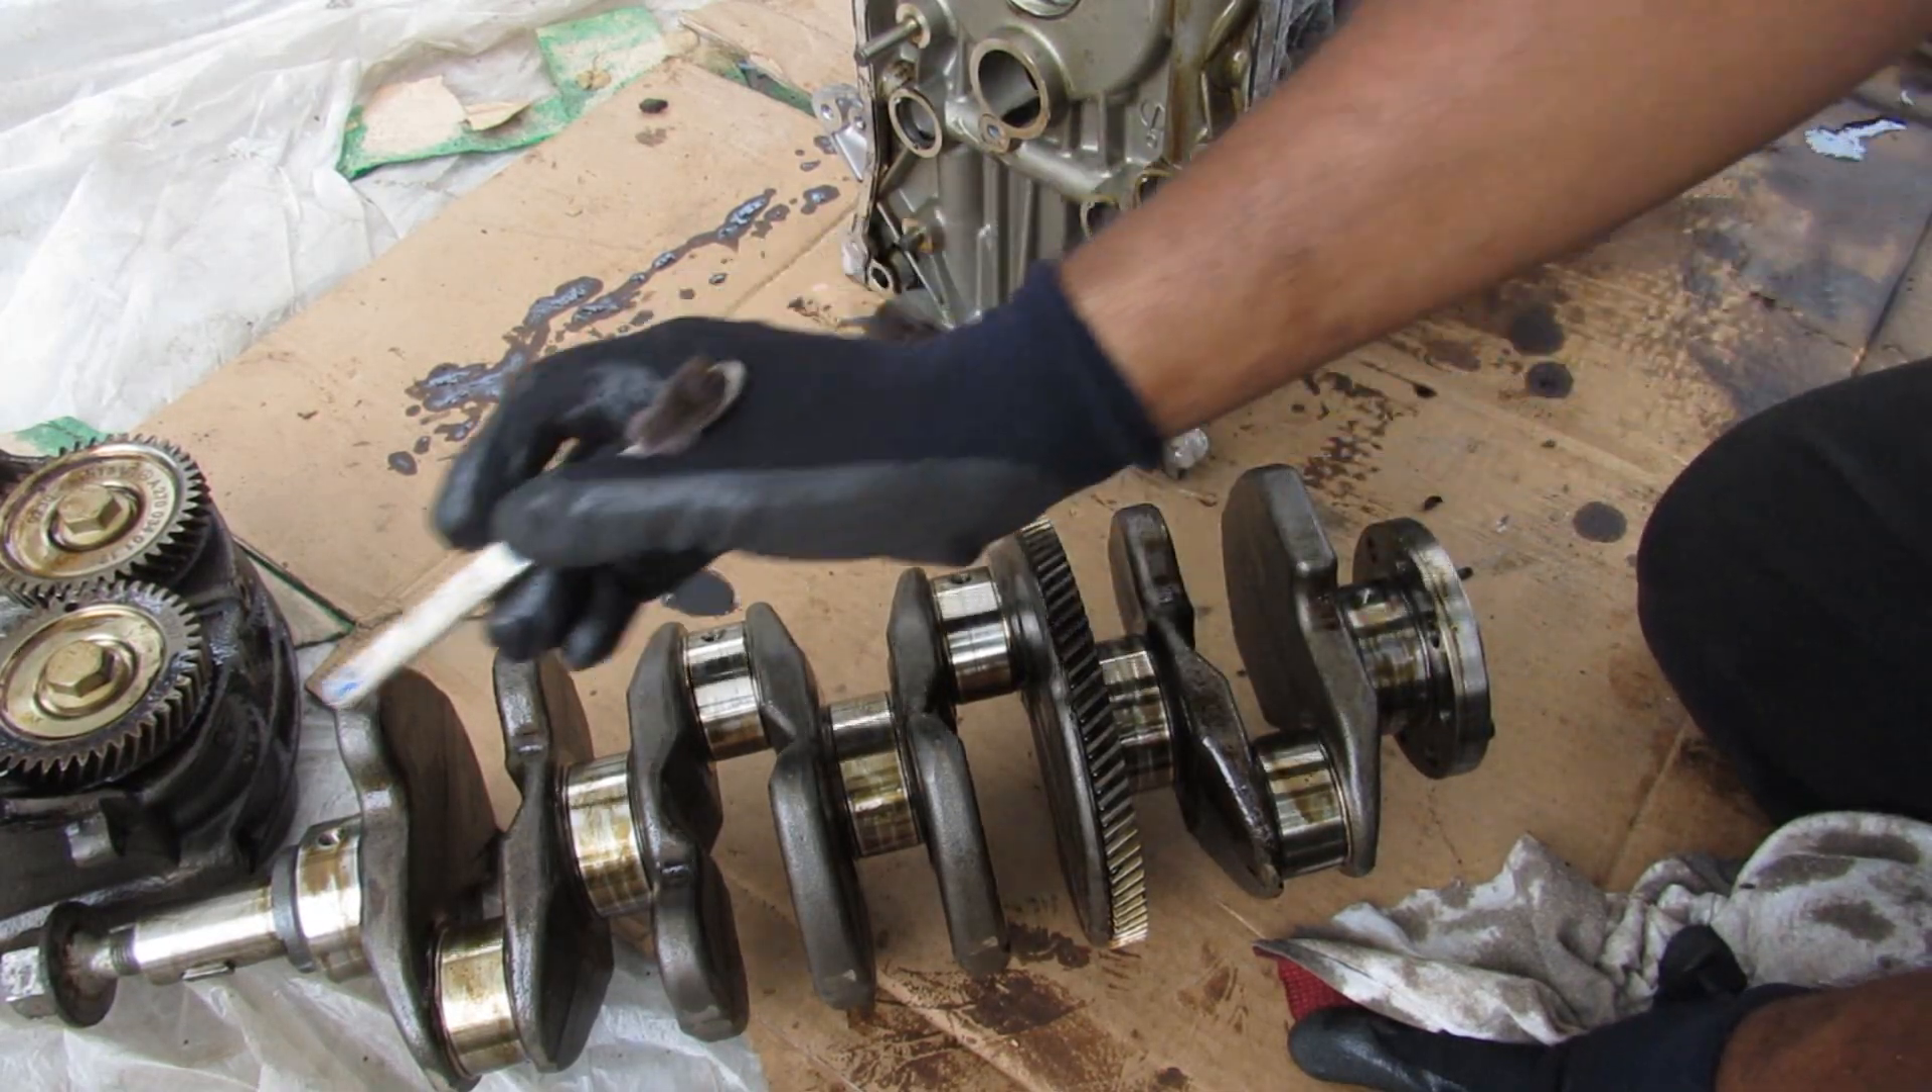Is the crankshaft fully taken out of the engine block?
Yes.